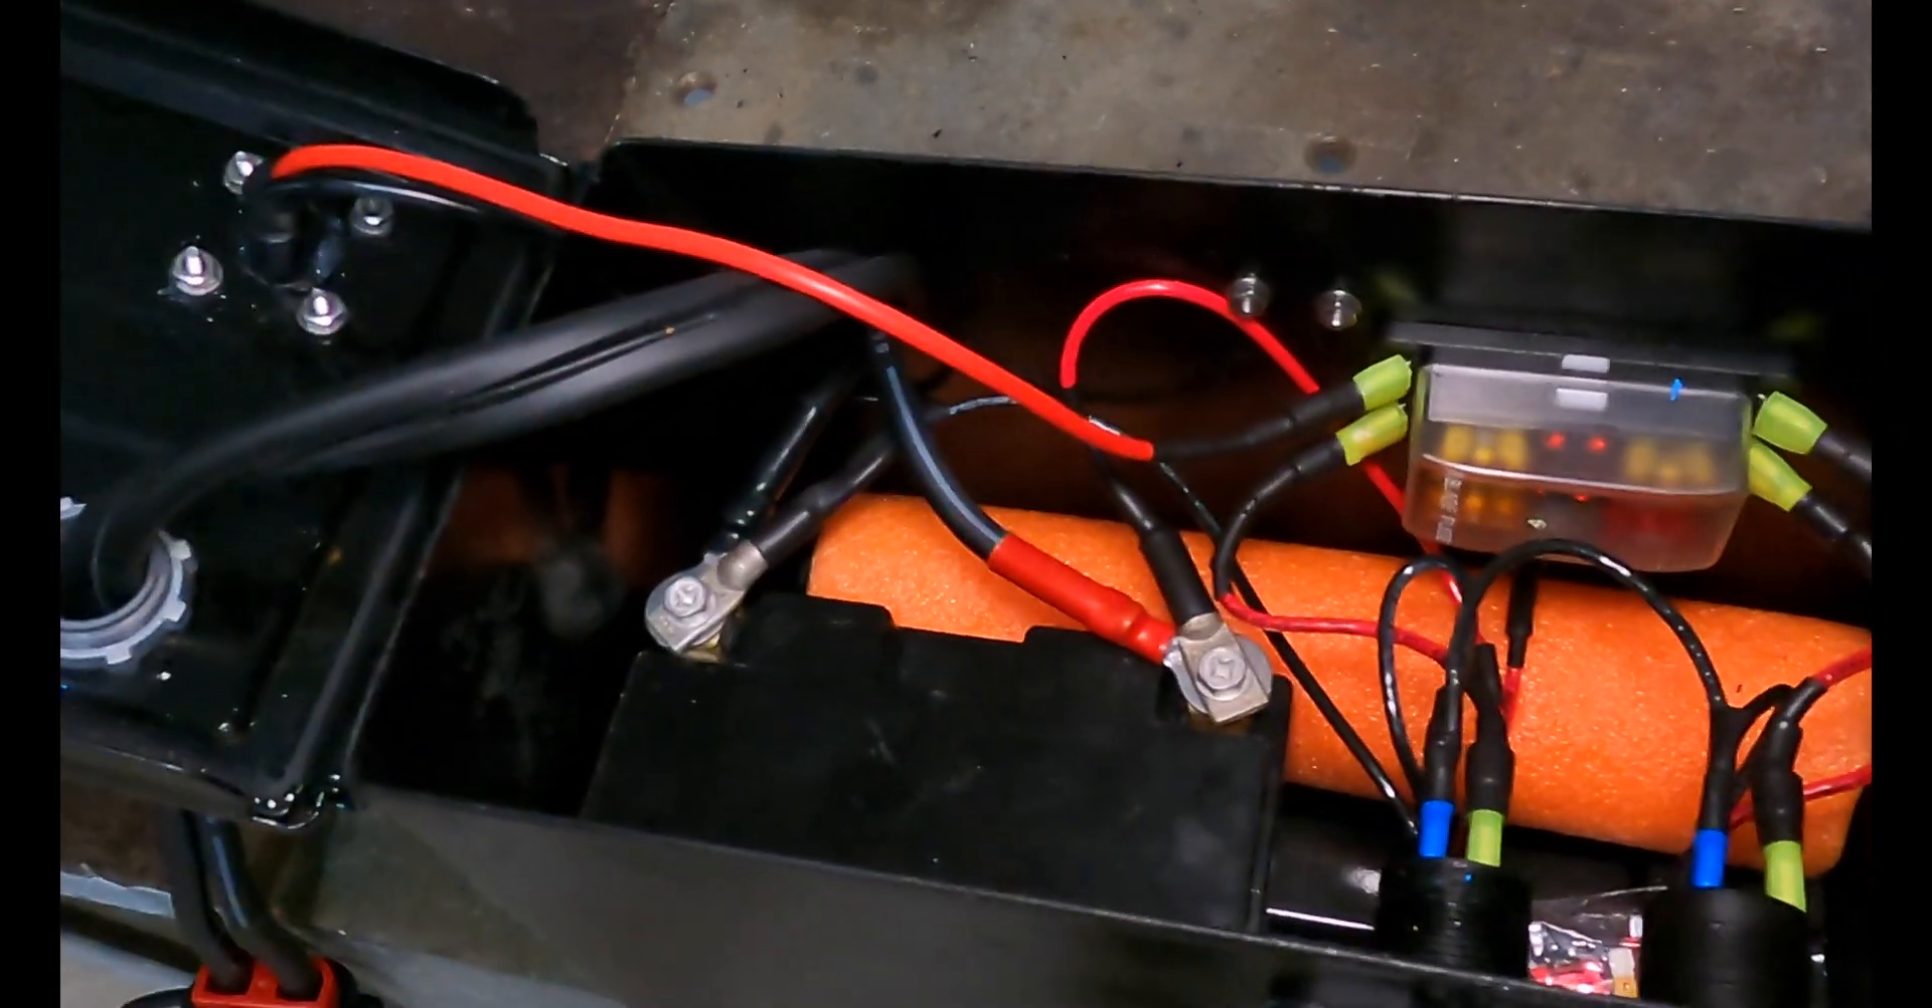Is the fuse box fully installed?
Yes.